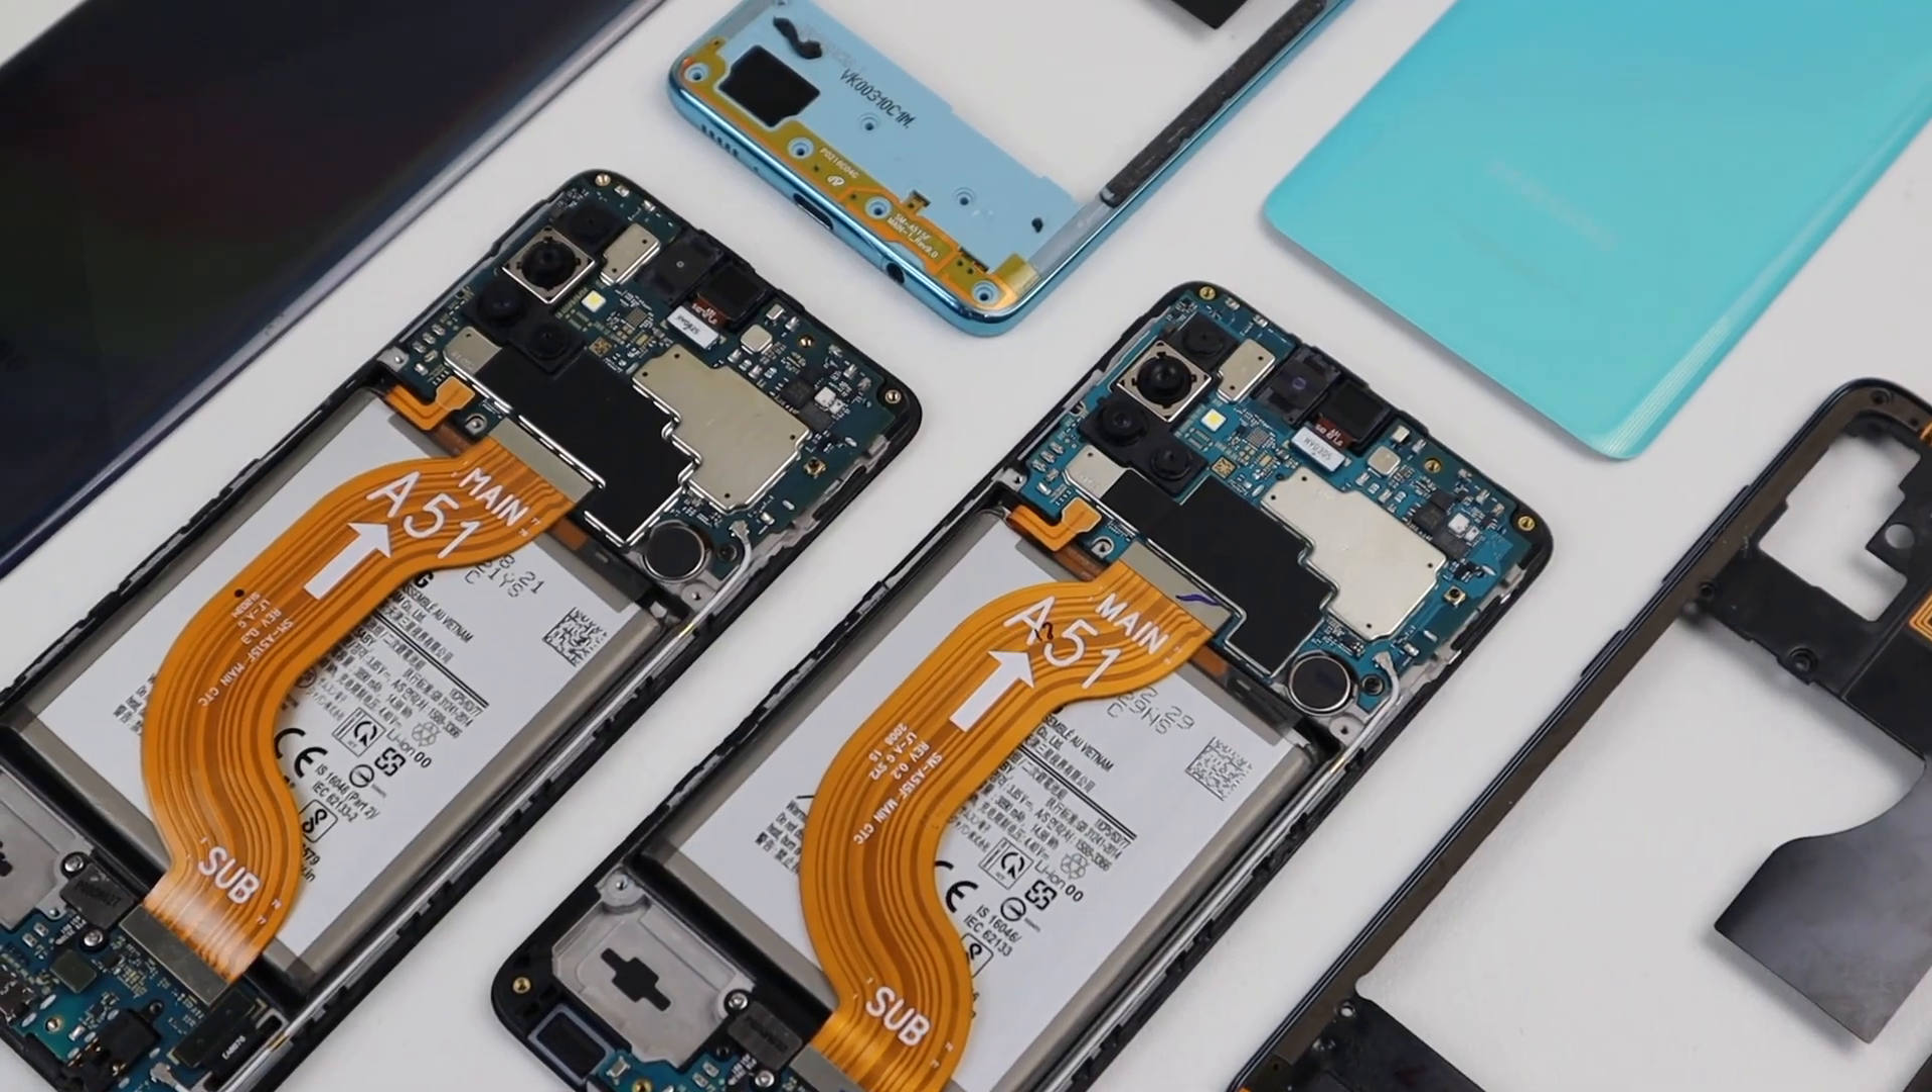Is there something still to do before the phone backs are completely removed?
No.